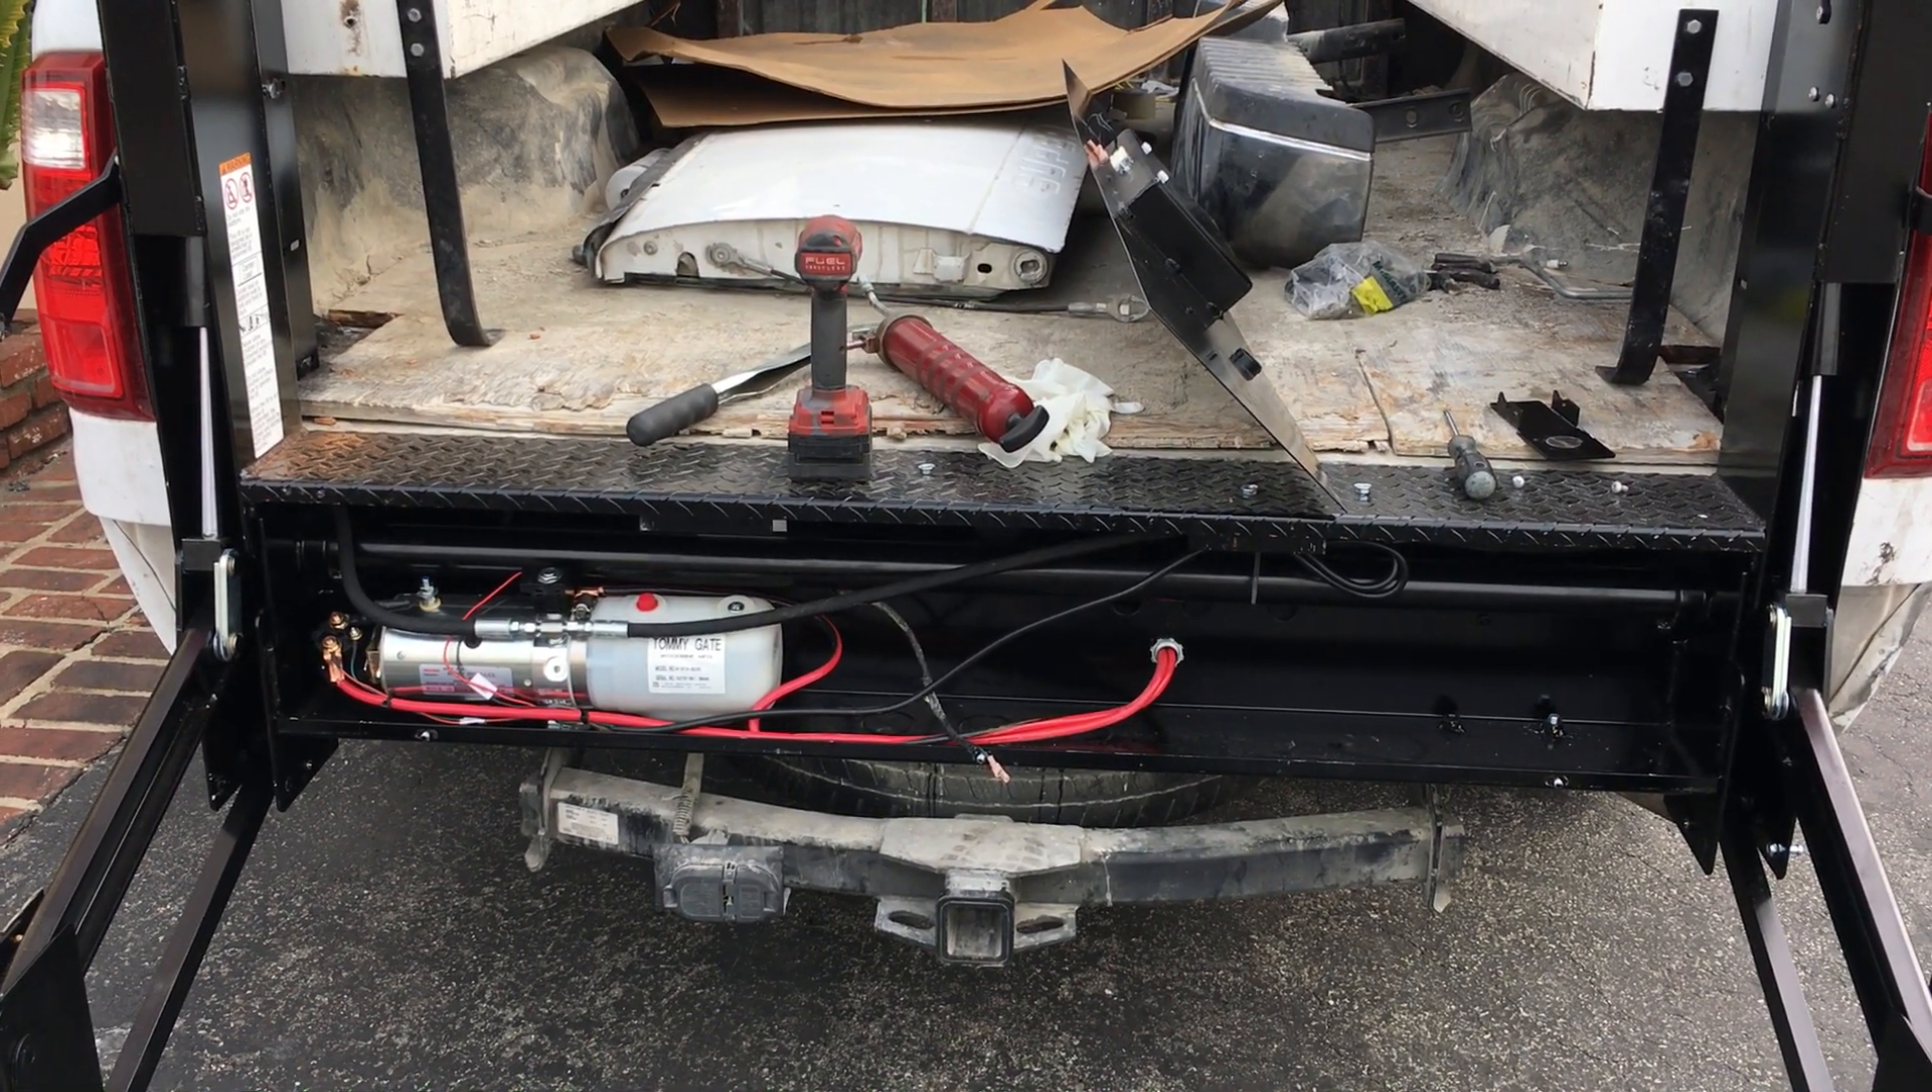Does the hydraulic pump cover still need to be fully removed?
No.